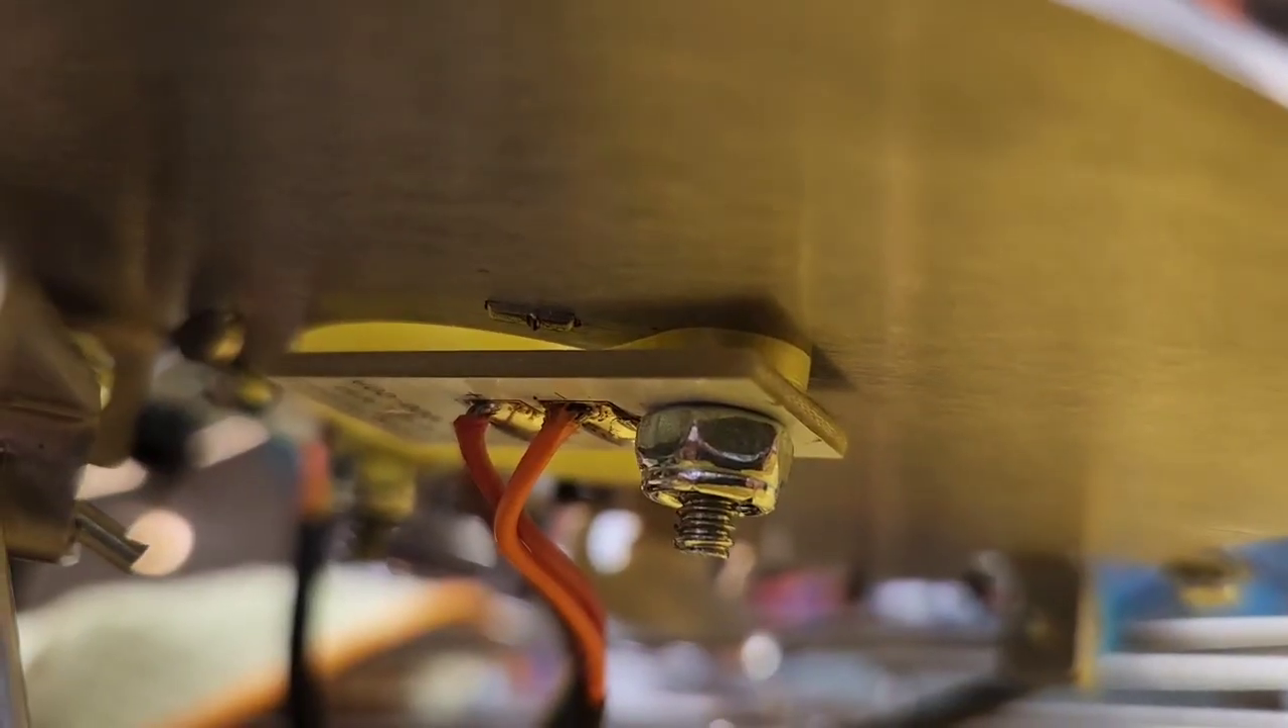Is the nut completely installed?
Yes.